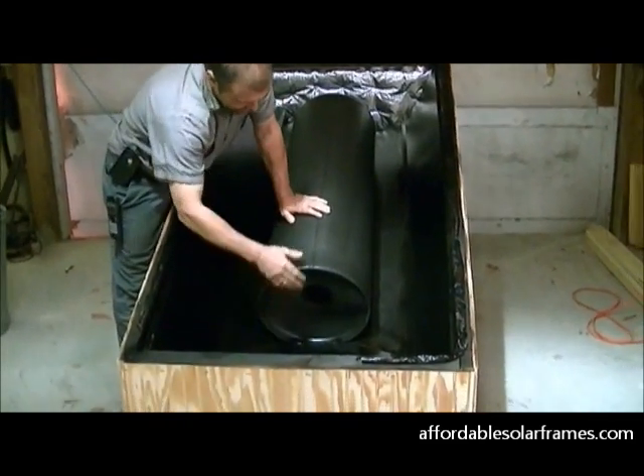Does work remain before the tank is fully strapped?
Yes.